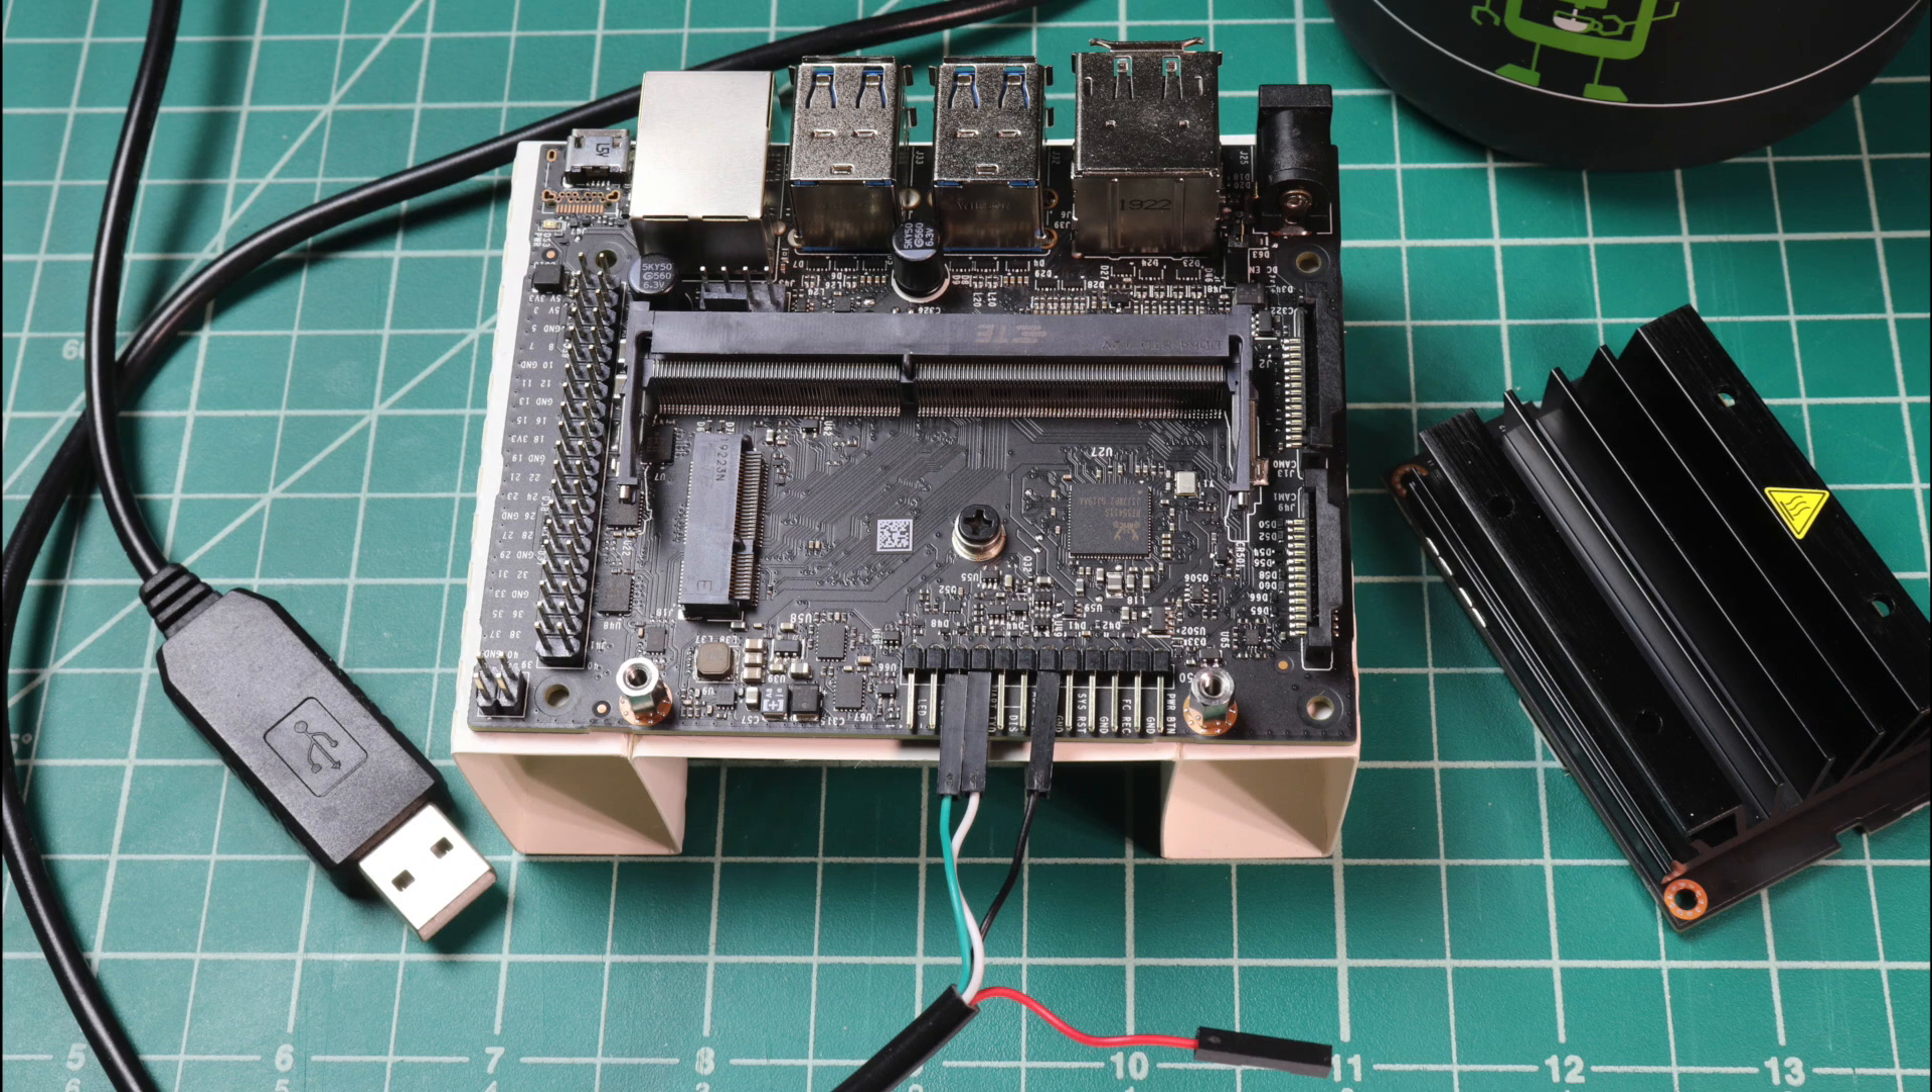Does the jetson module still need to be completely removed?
No.